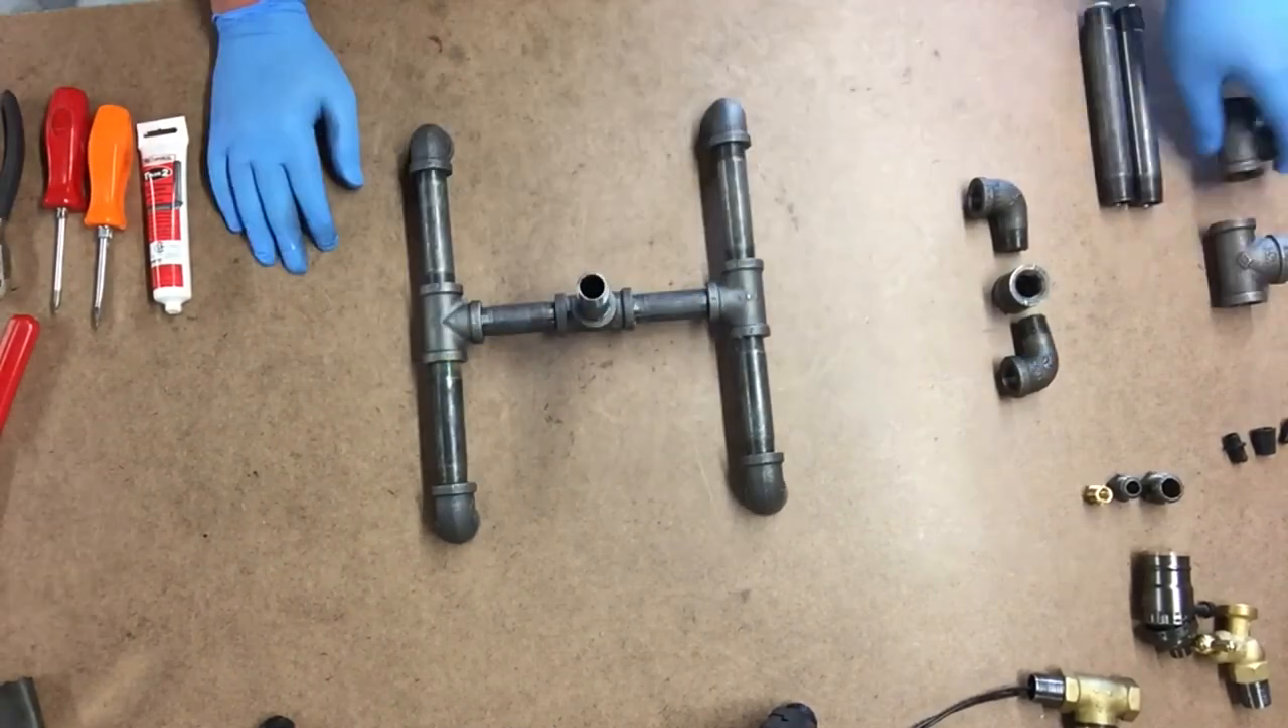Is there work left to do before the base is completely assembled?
No.